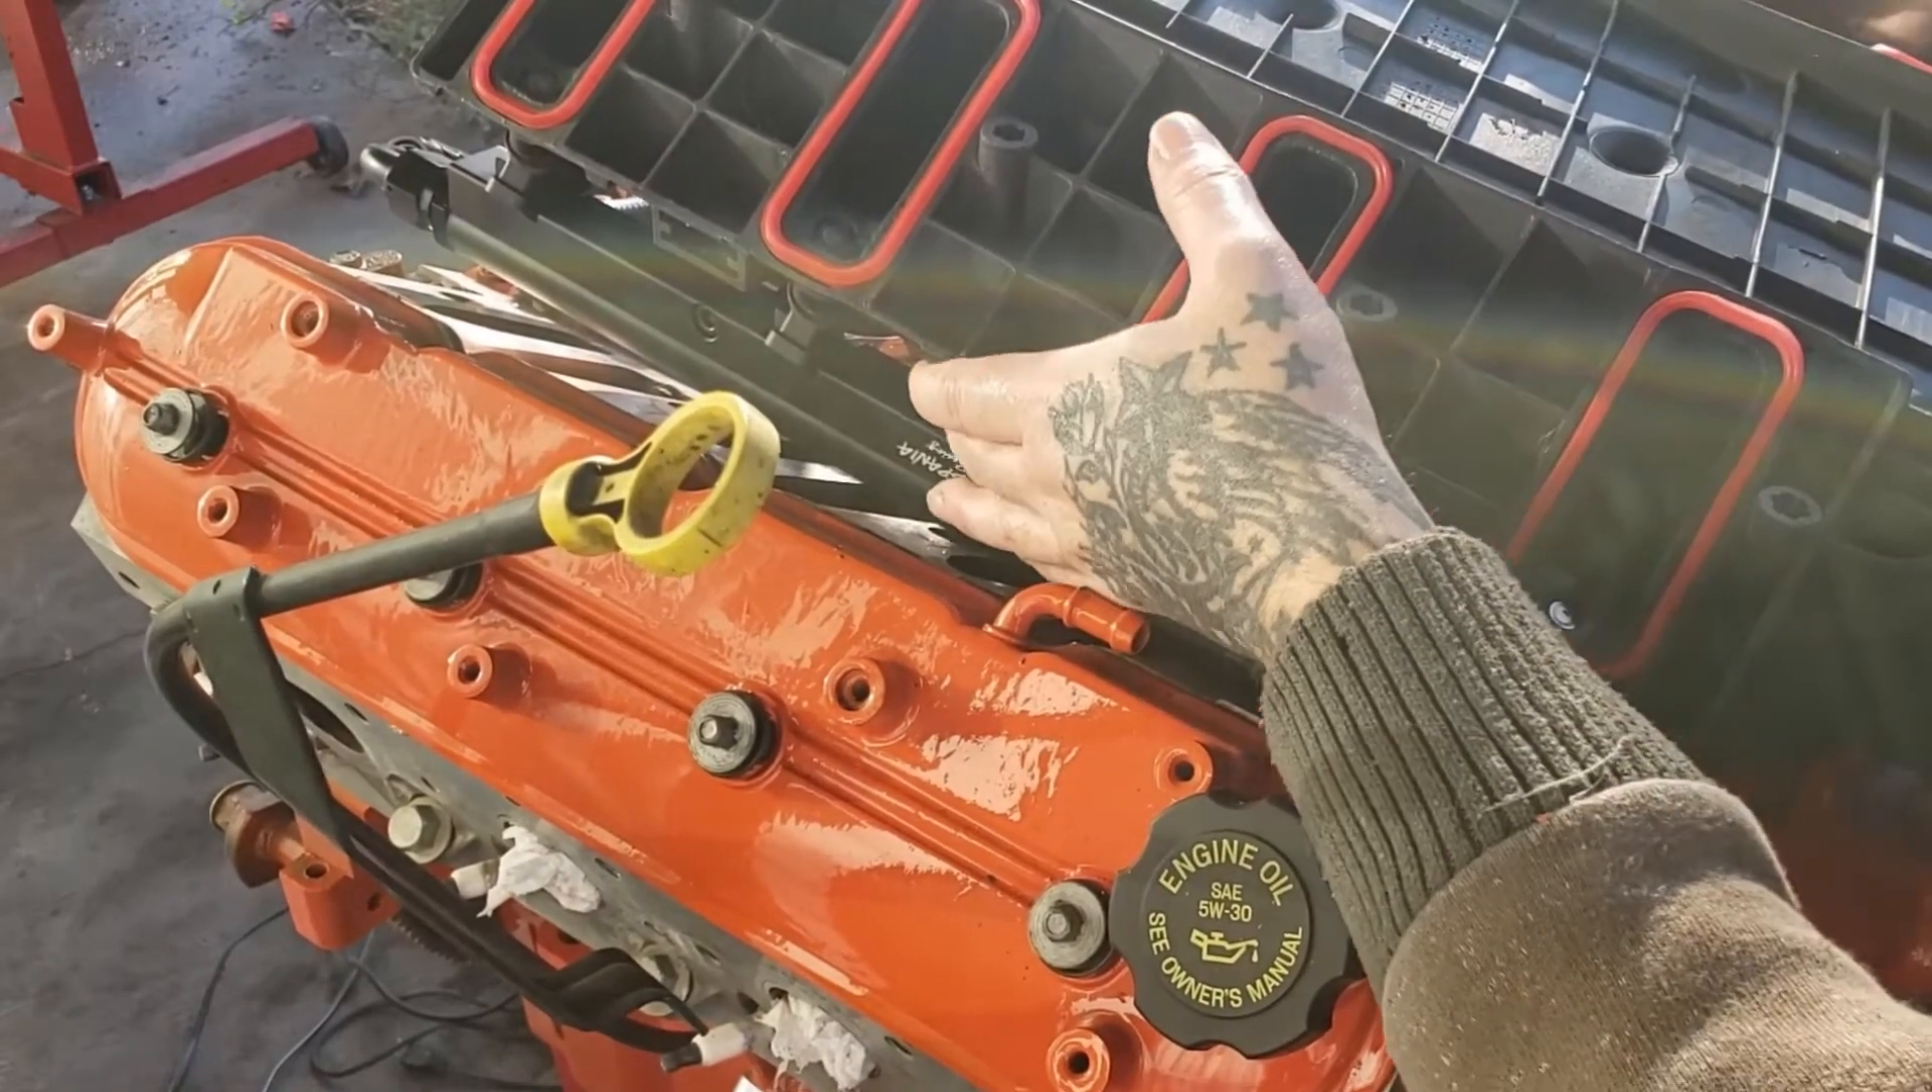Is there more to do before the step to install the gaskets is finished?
No.